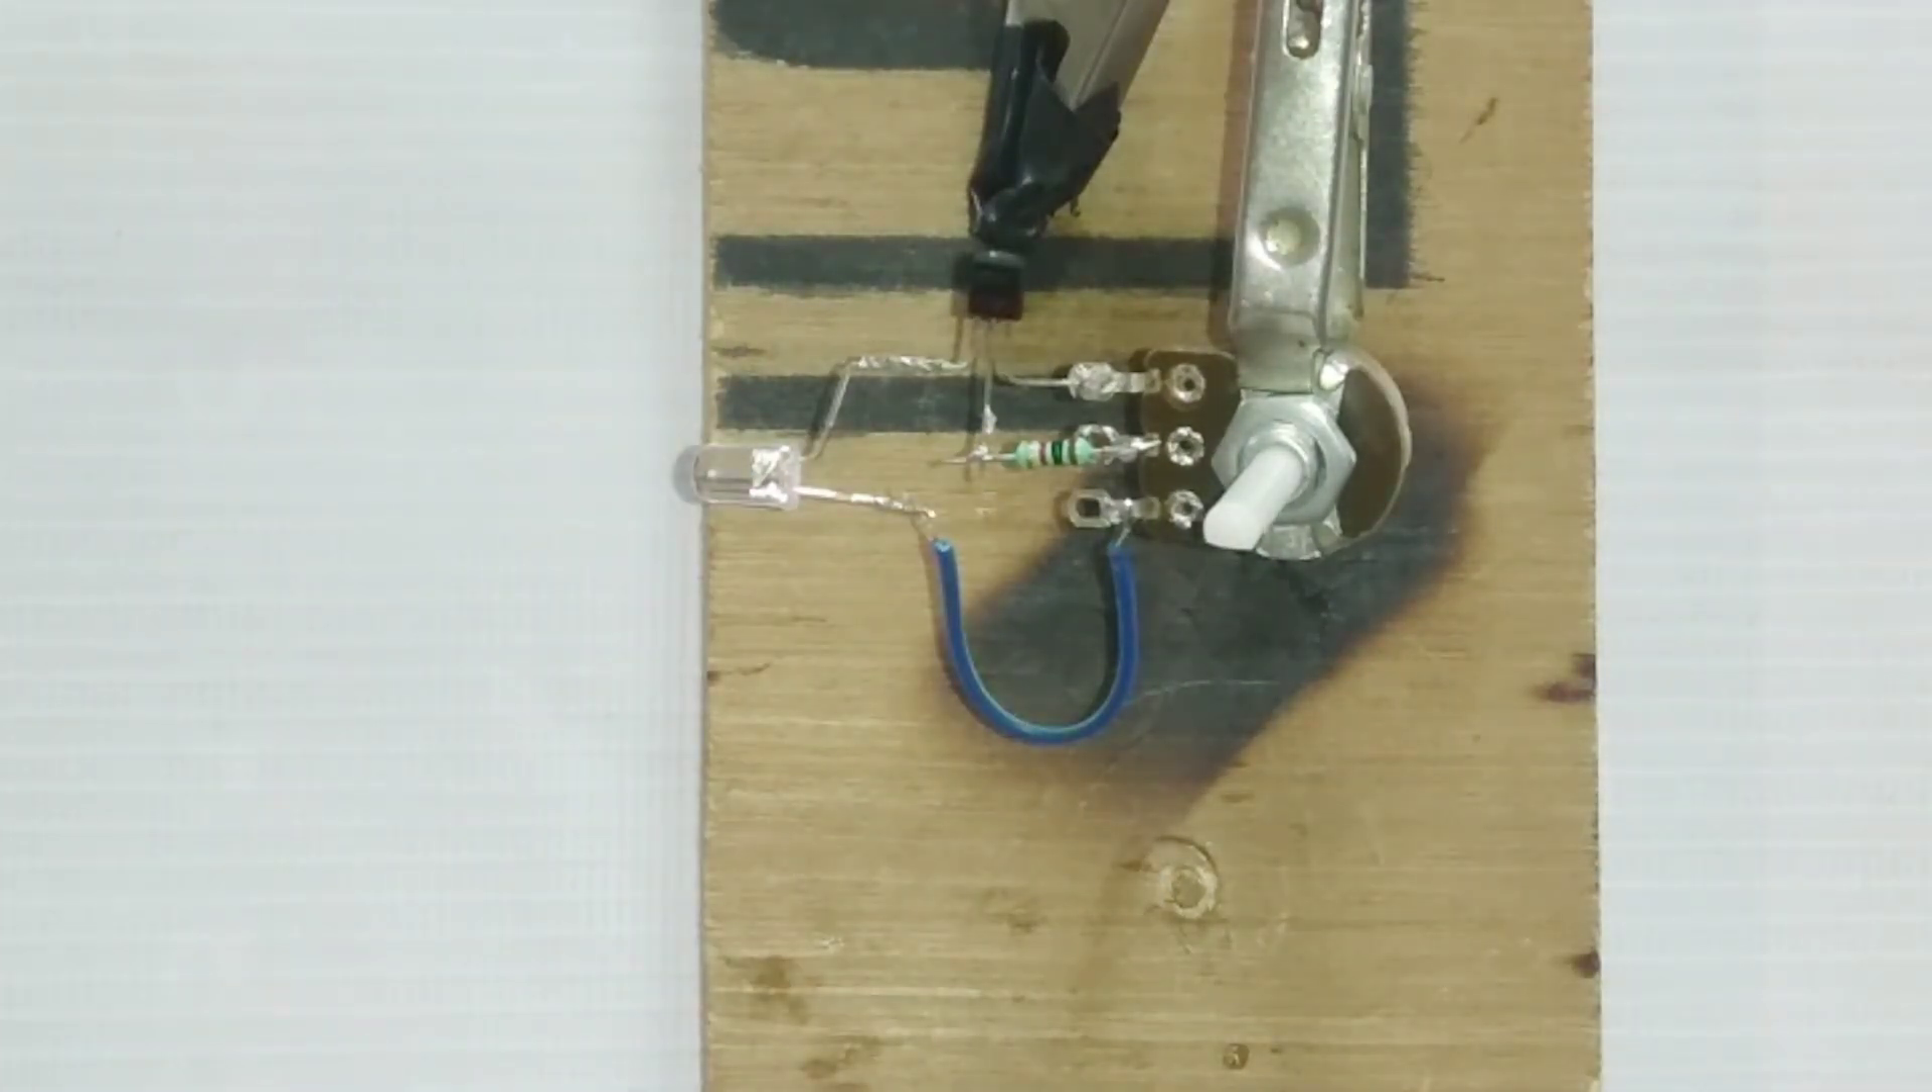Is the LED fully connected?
Yes.